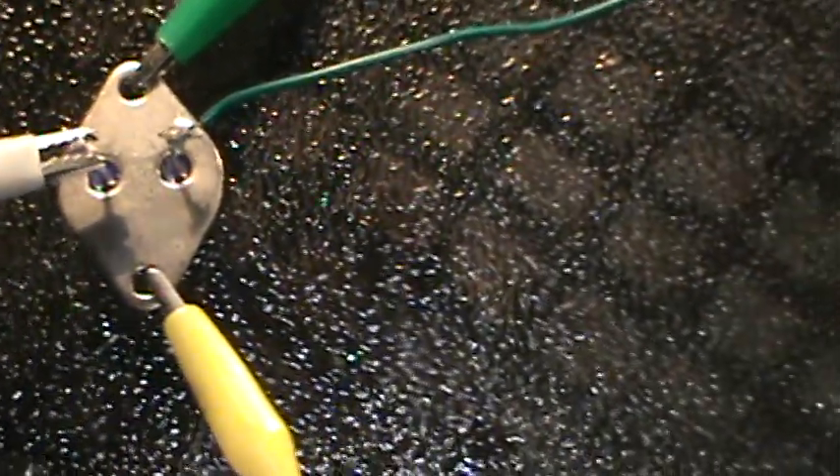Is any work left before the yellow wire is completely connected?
No.